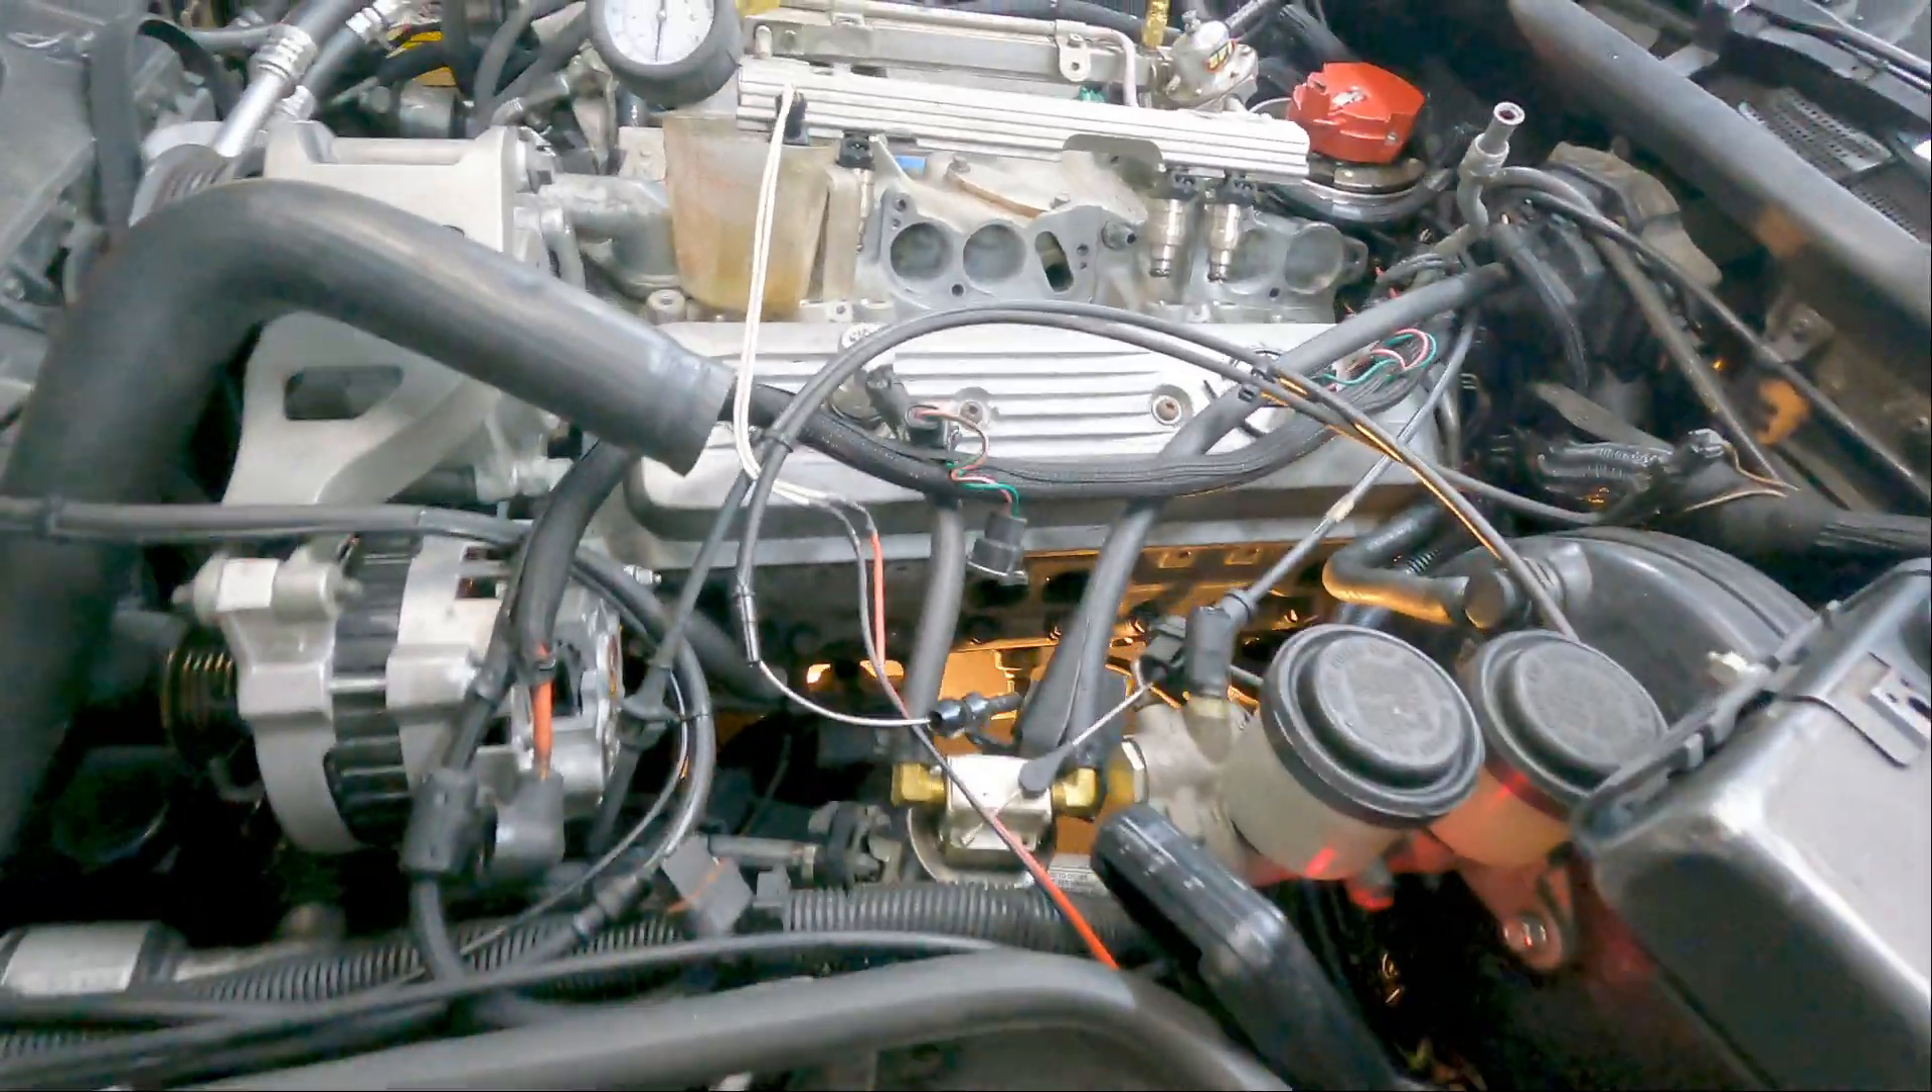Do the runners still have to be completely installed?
Yes.